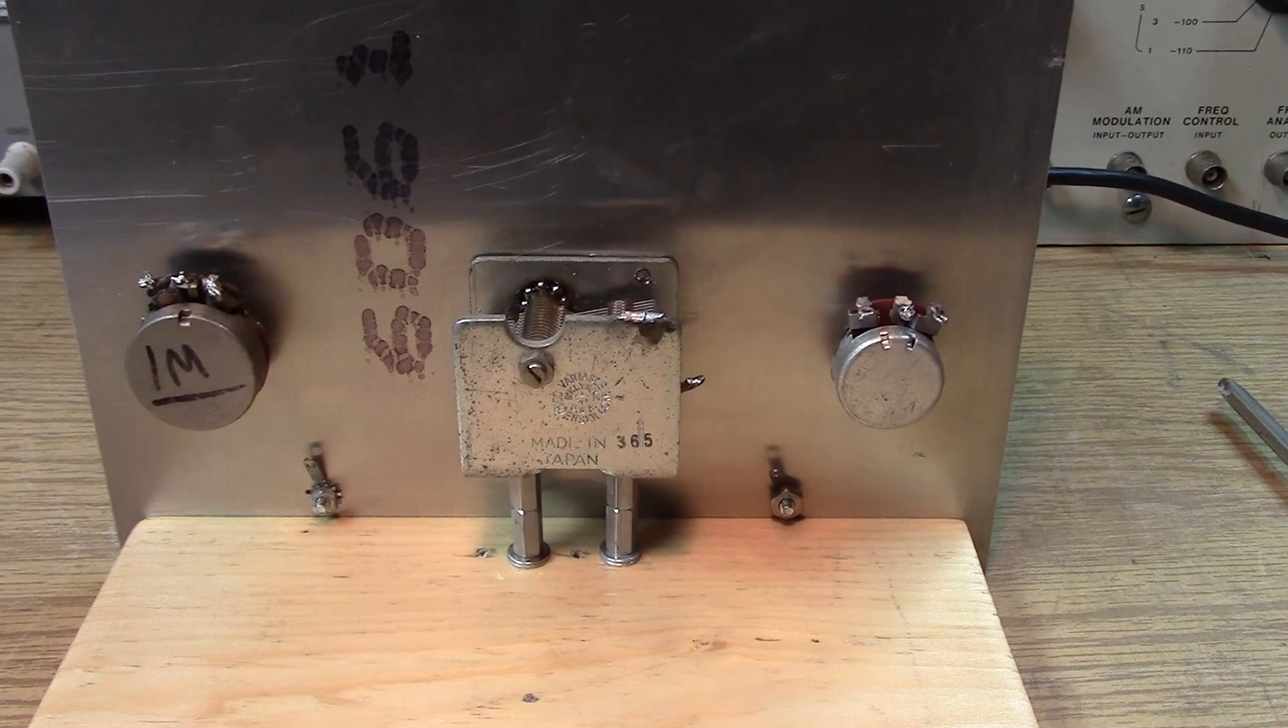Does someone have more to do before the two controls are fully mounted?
No.